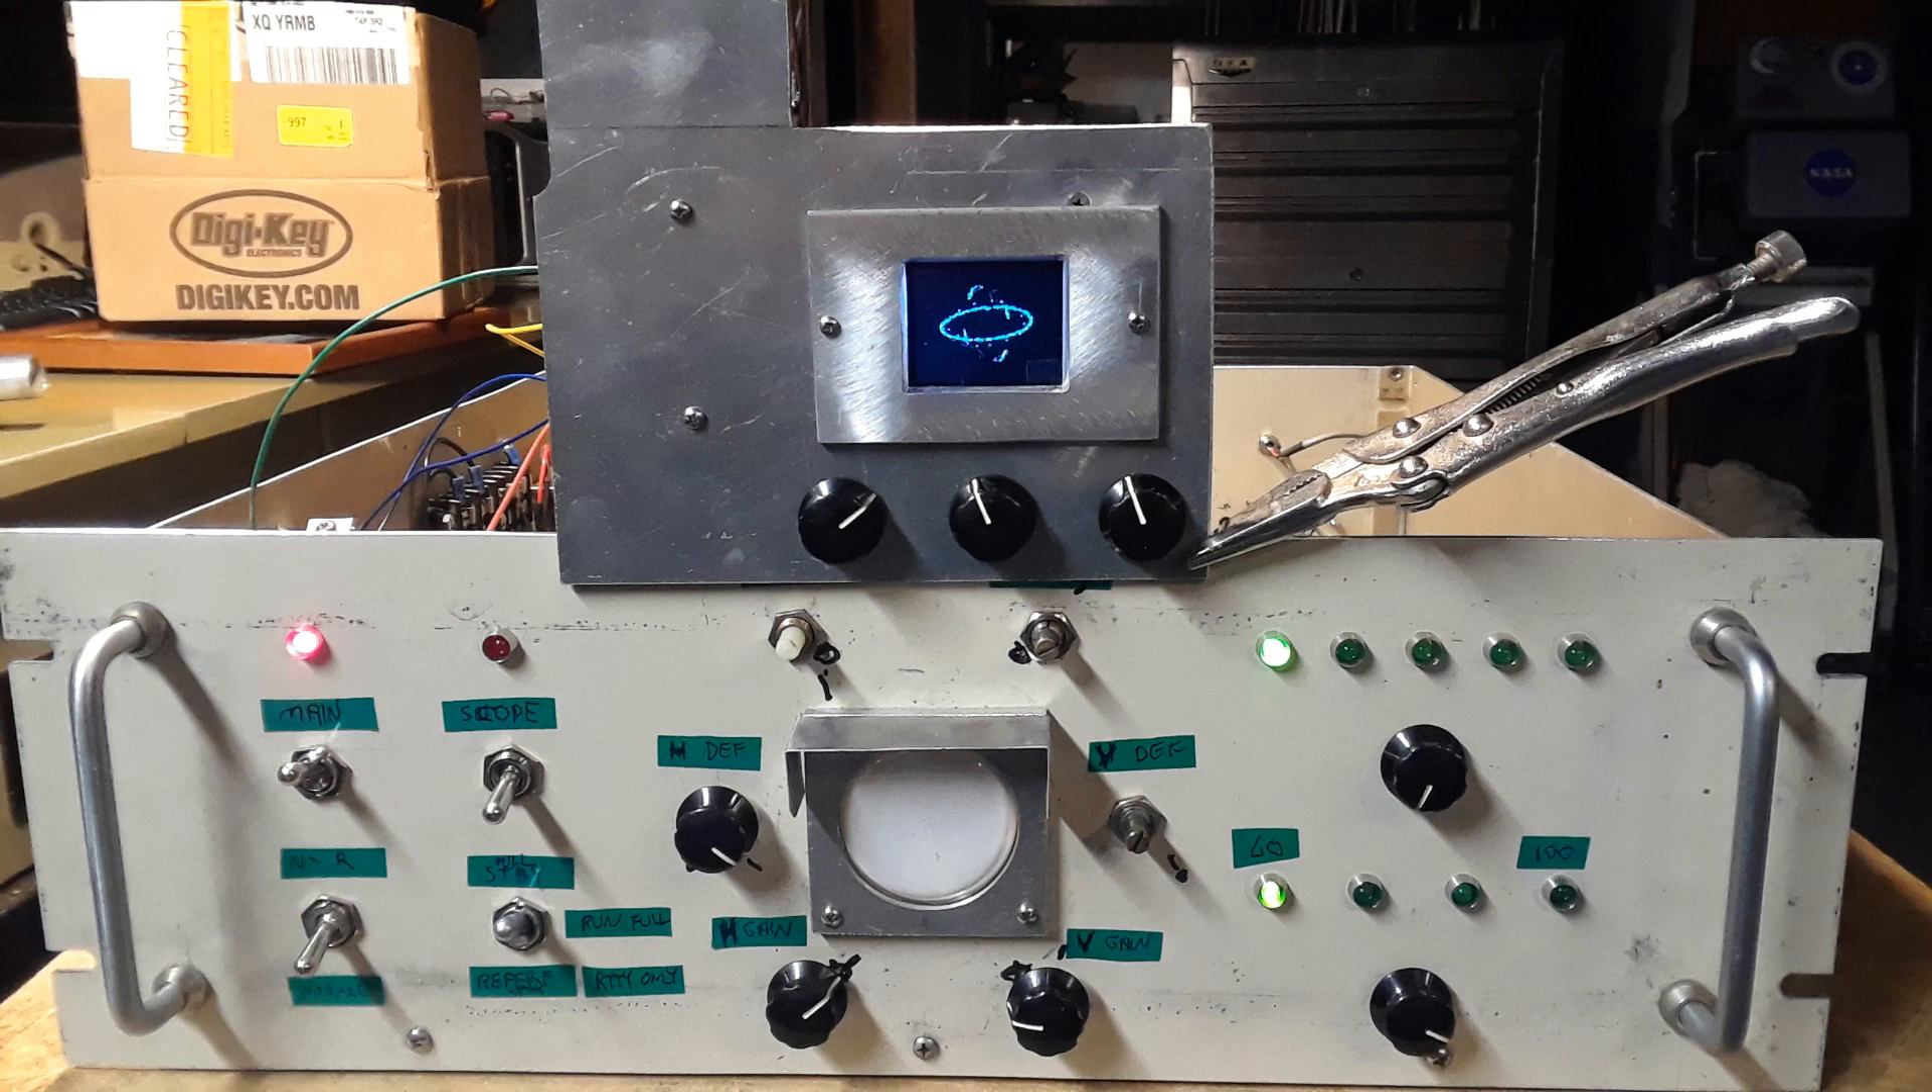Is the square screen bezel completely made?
Yes.